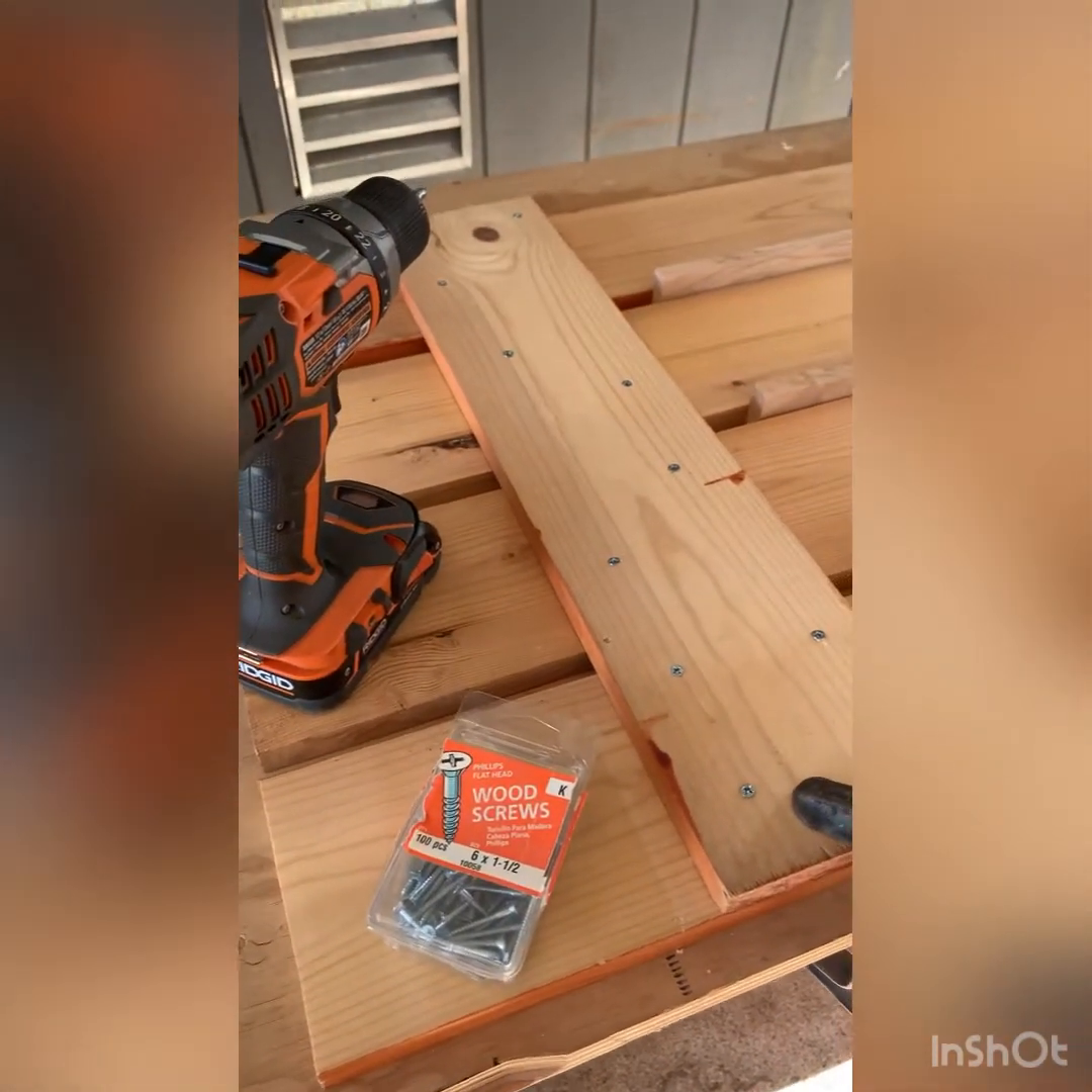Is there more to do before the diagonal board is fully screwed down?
No.